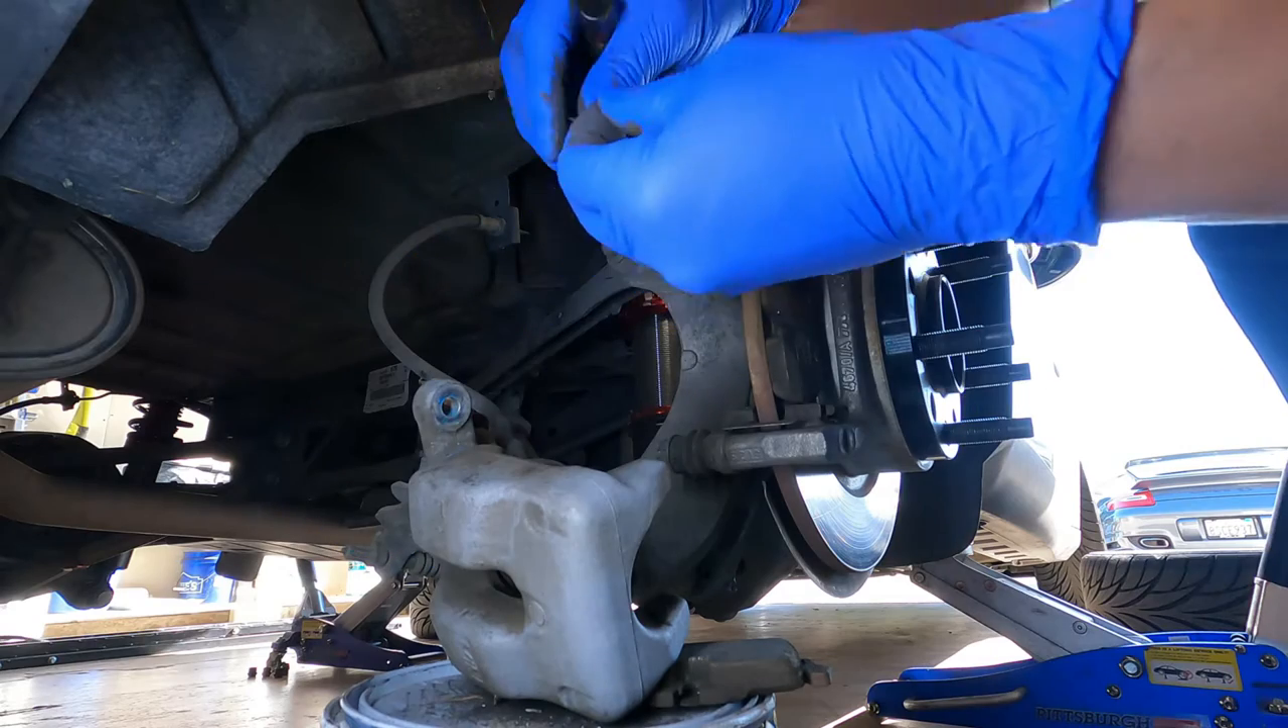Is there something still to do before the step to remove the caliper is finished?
No.